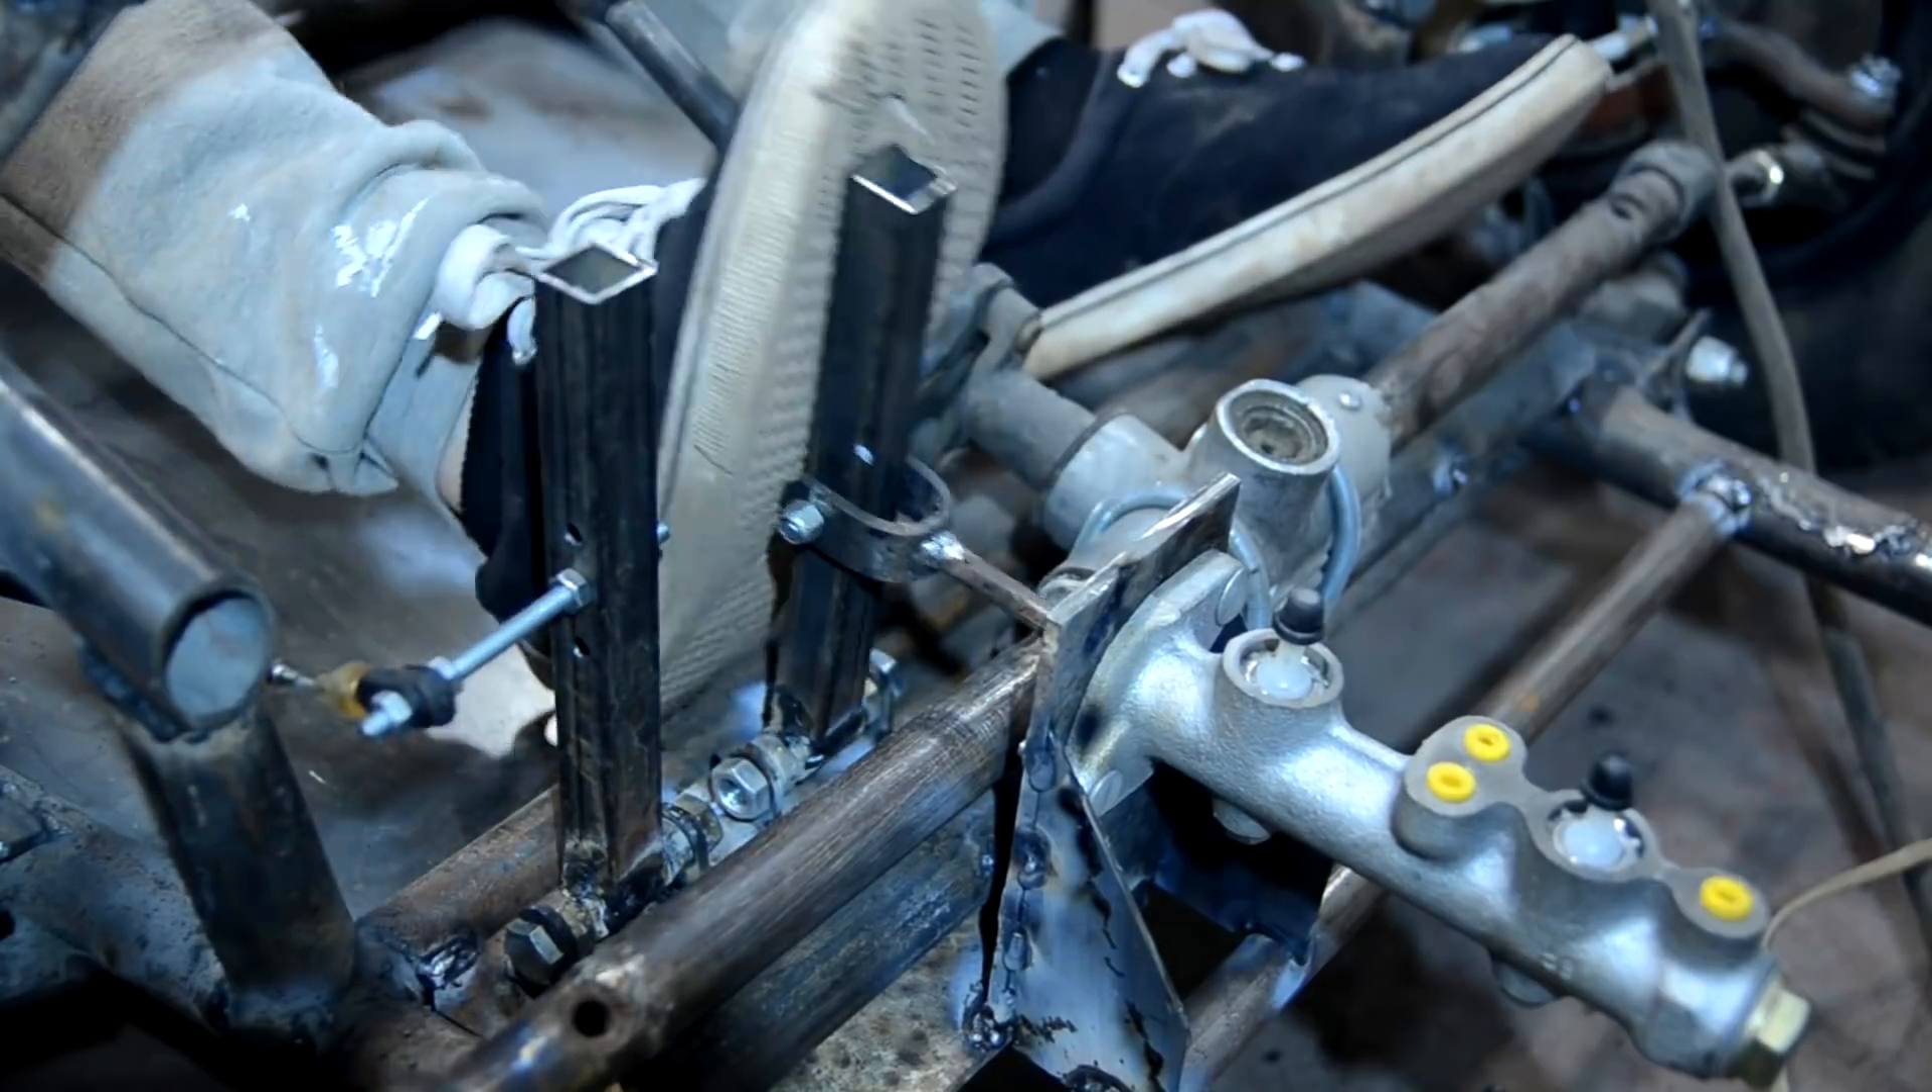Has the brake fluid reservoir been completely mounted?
No.